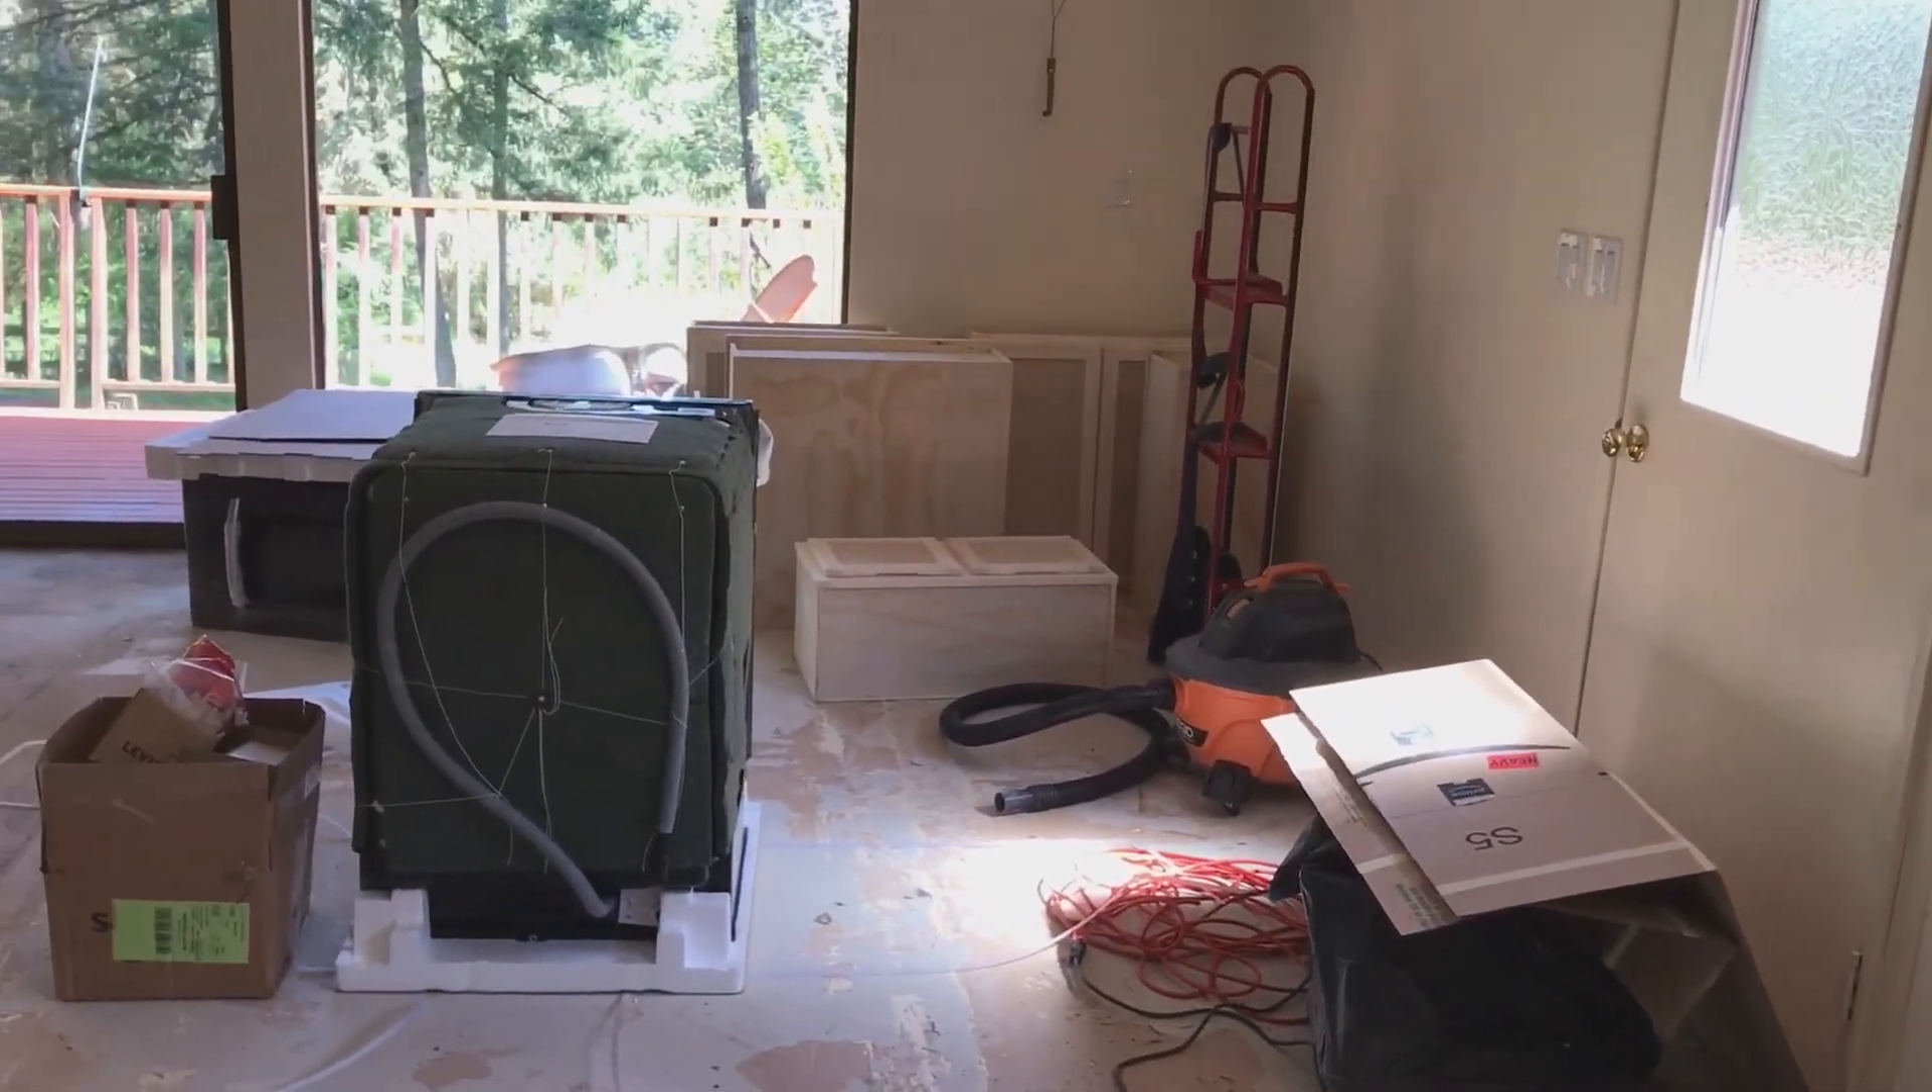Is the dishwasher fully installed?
No.